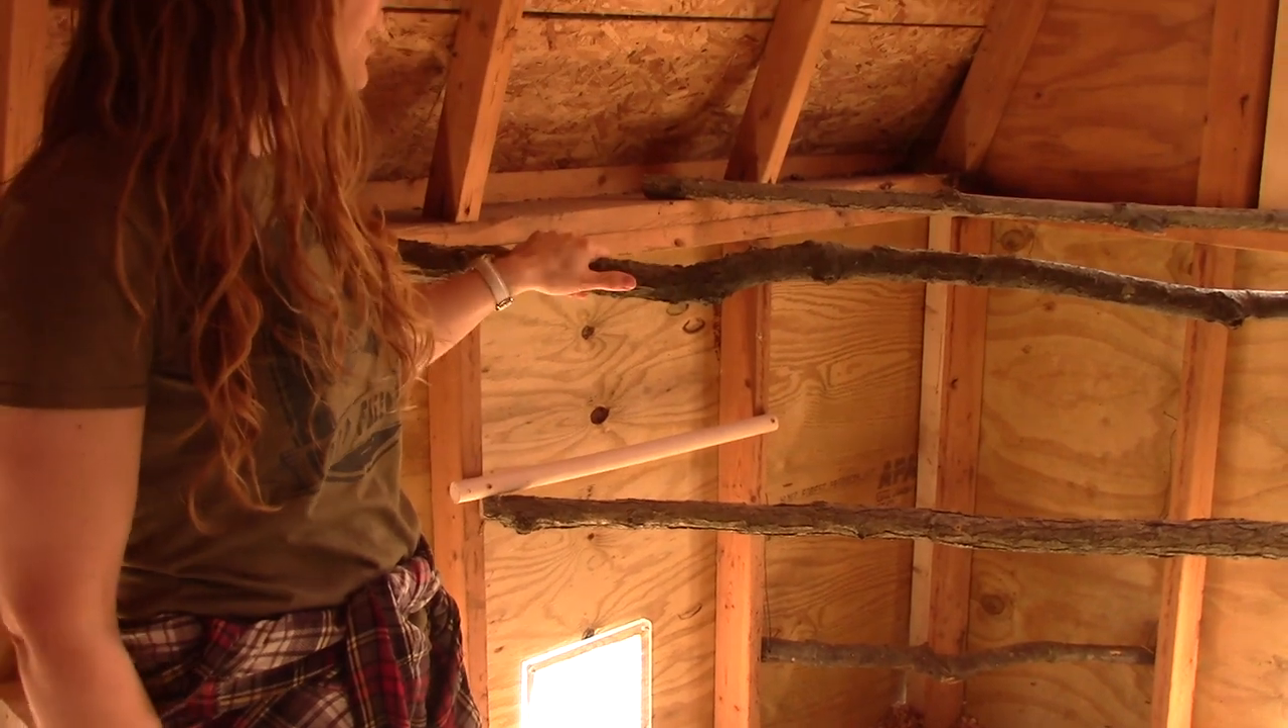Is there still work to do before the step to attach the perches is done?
No.